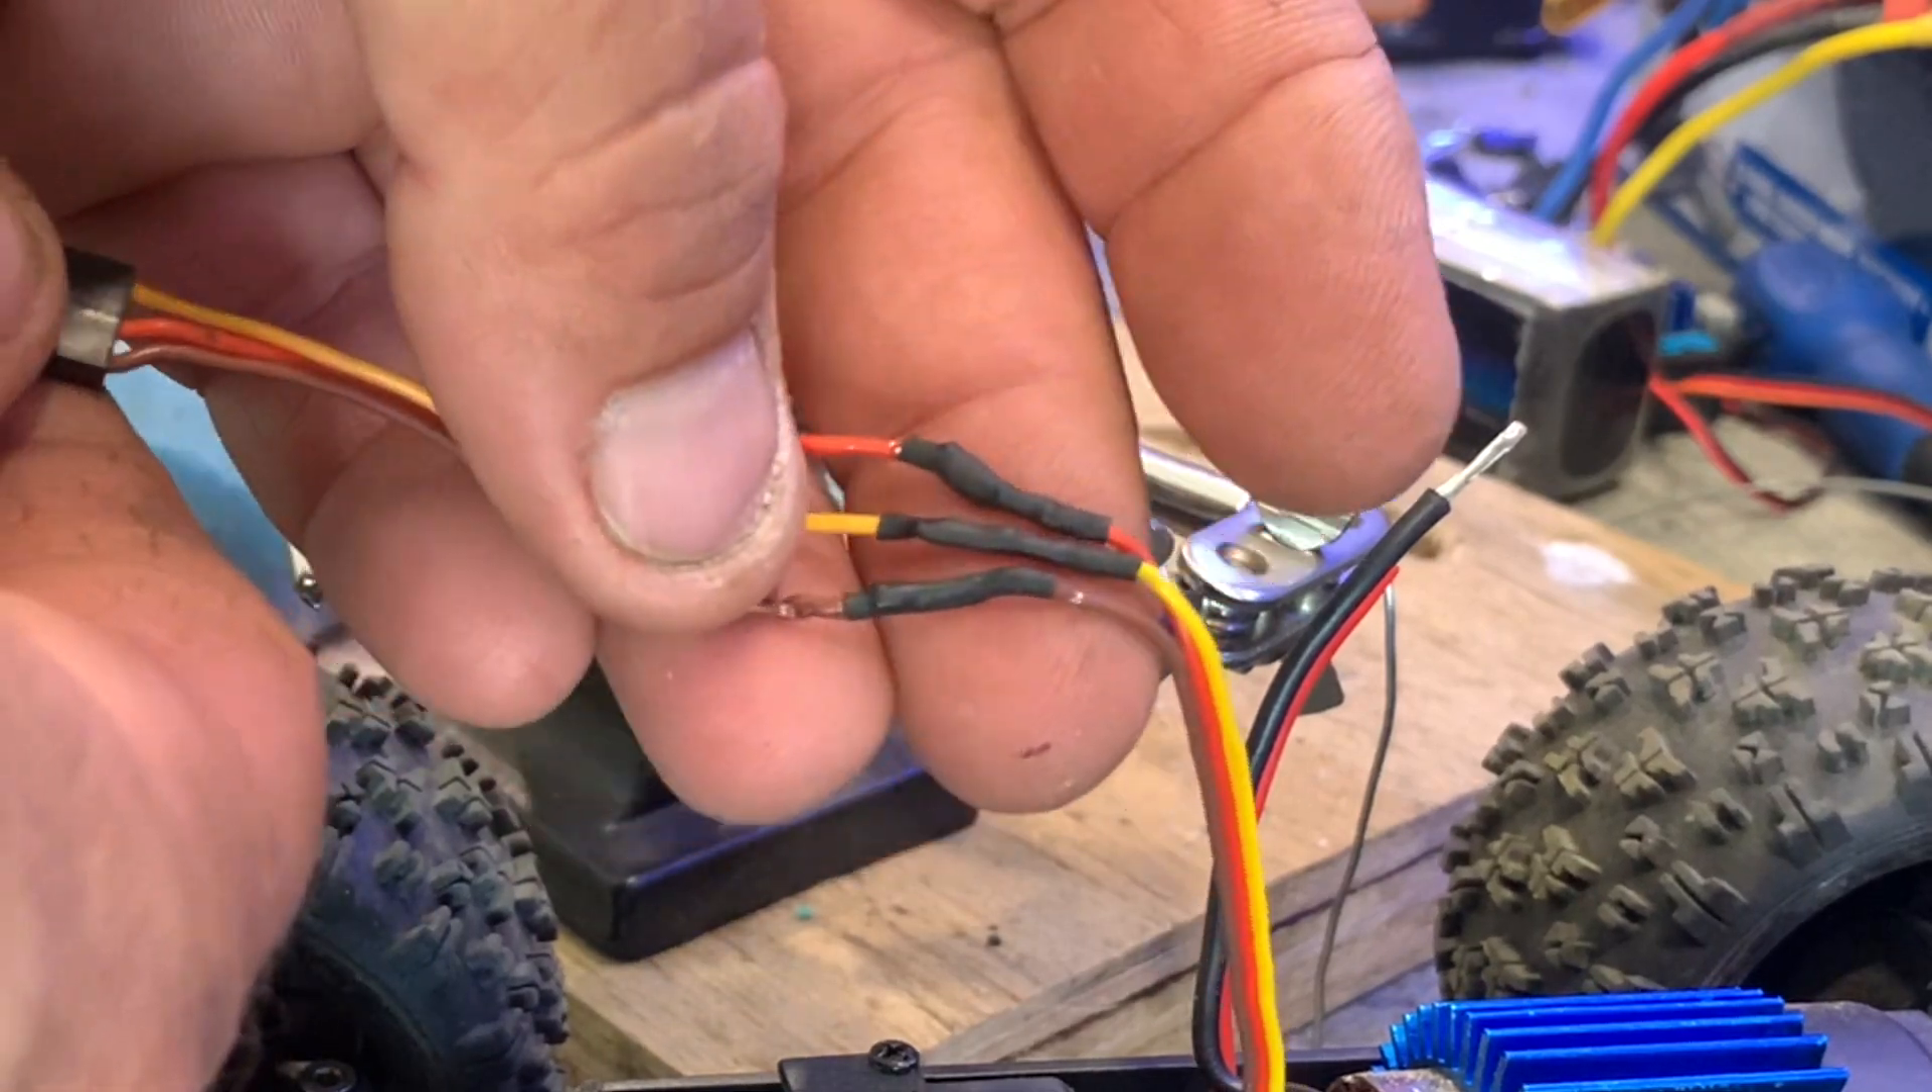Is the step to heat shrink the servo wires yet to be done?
No.